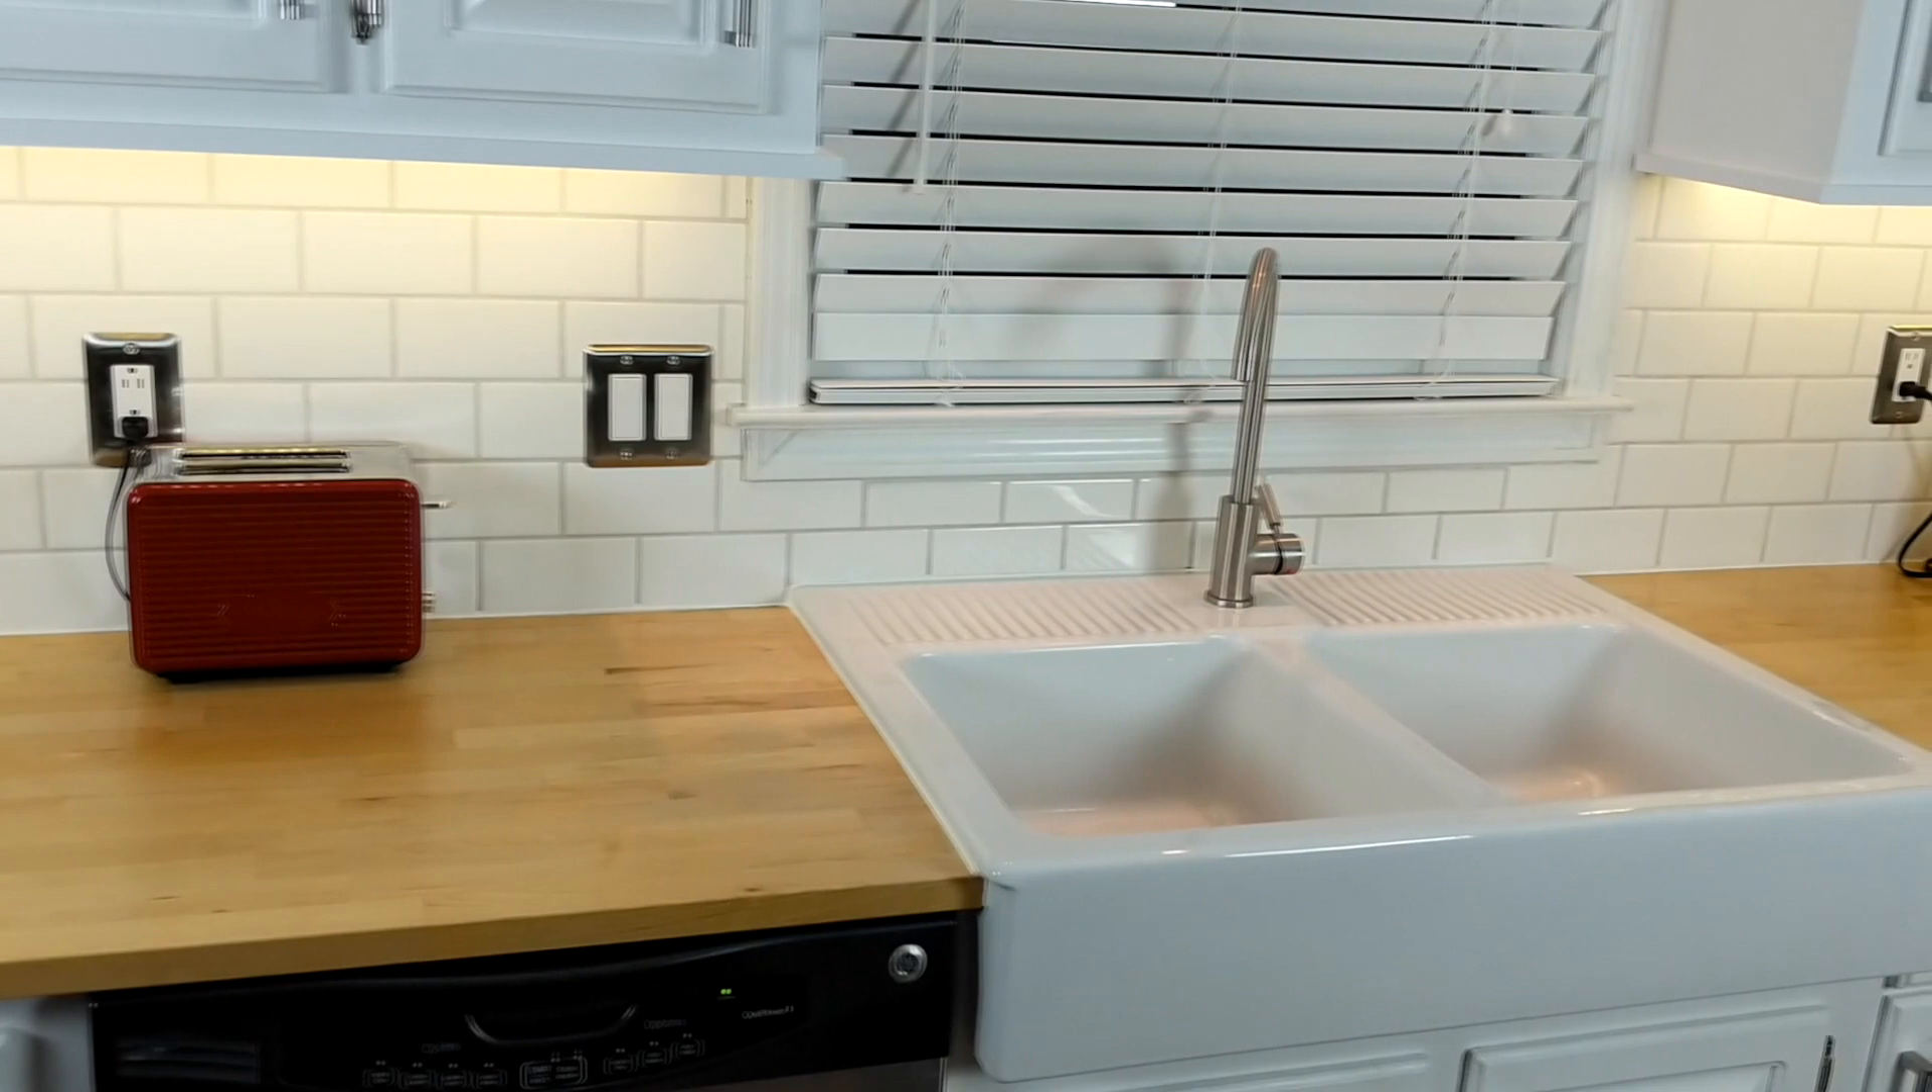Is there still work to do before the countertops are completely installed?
No.